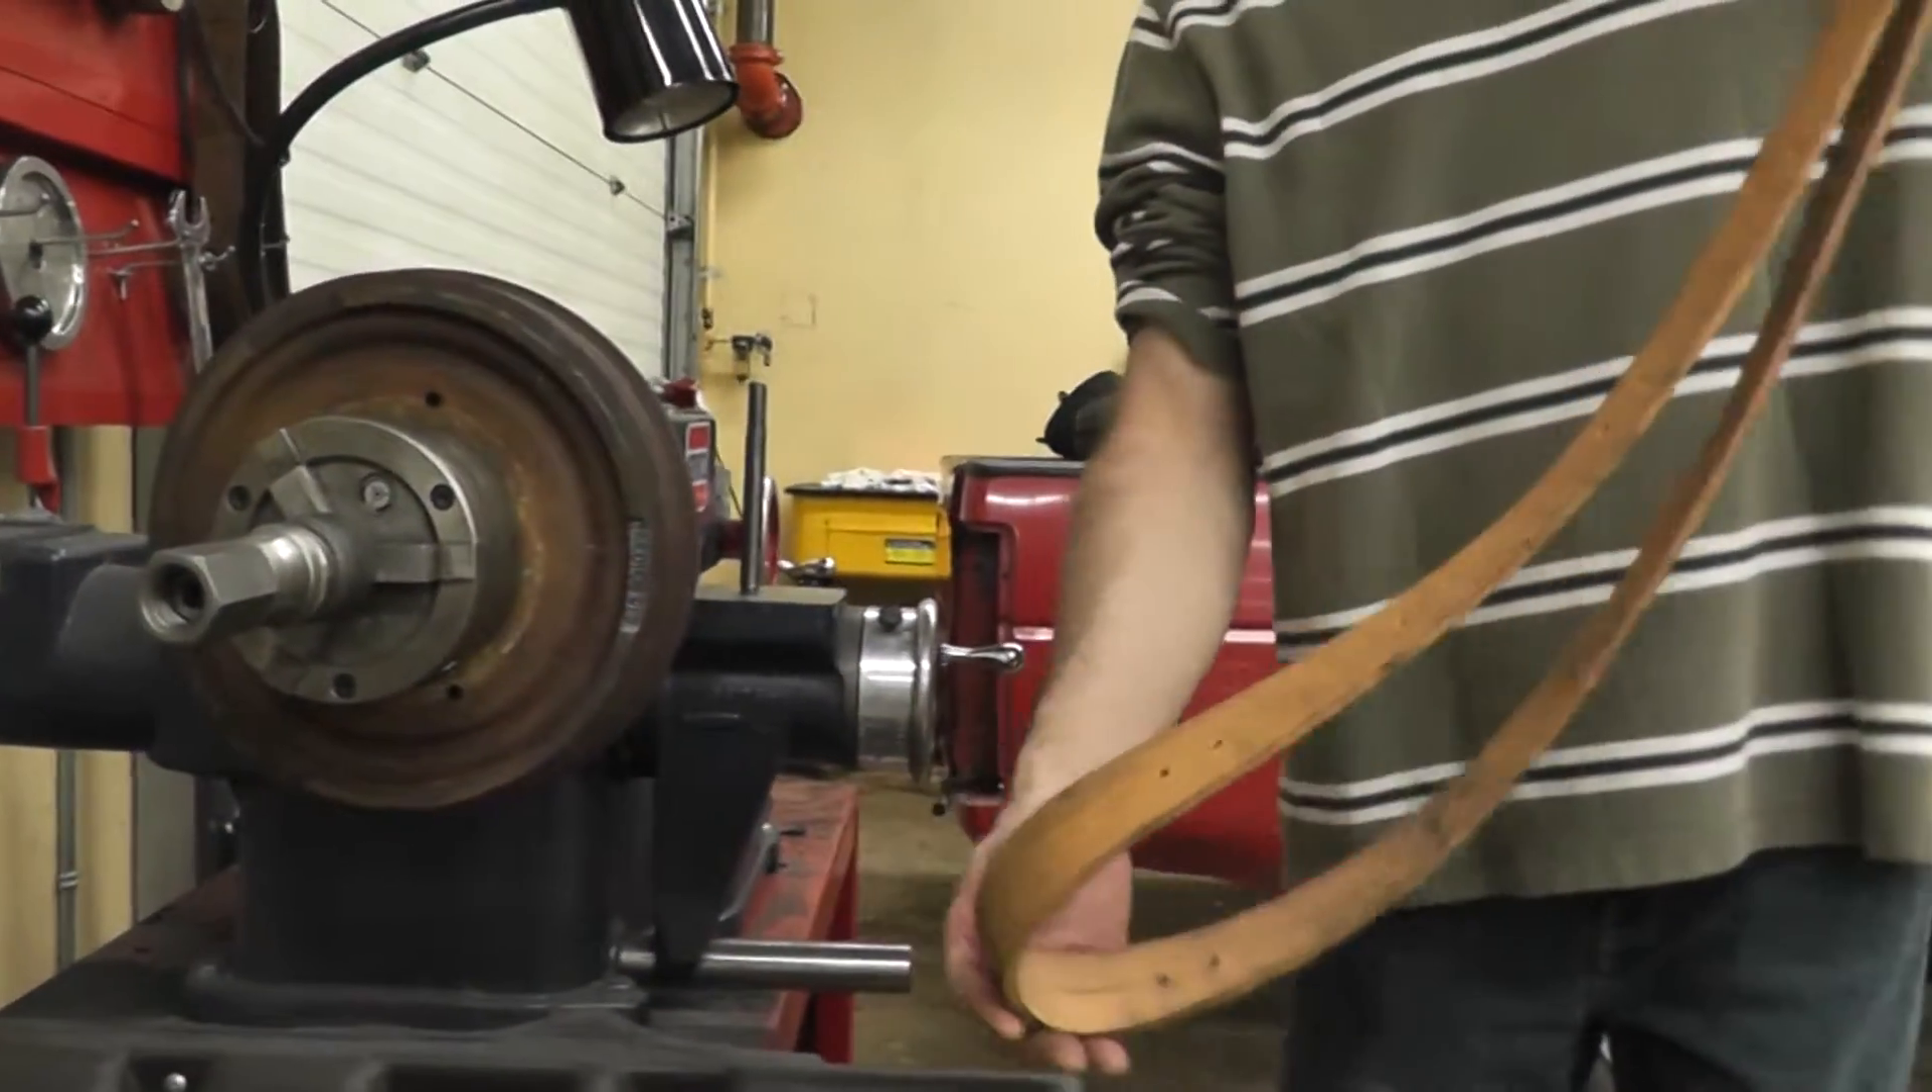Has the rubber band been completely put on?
No.